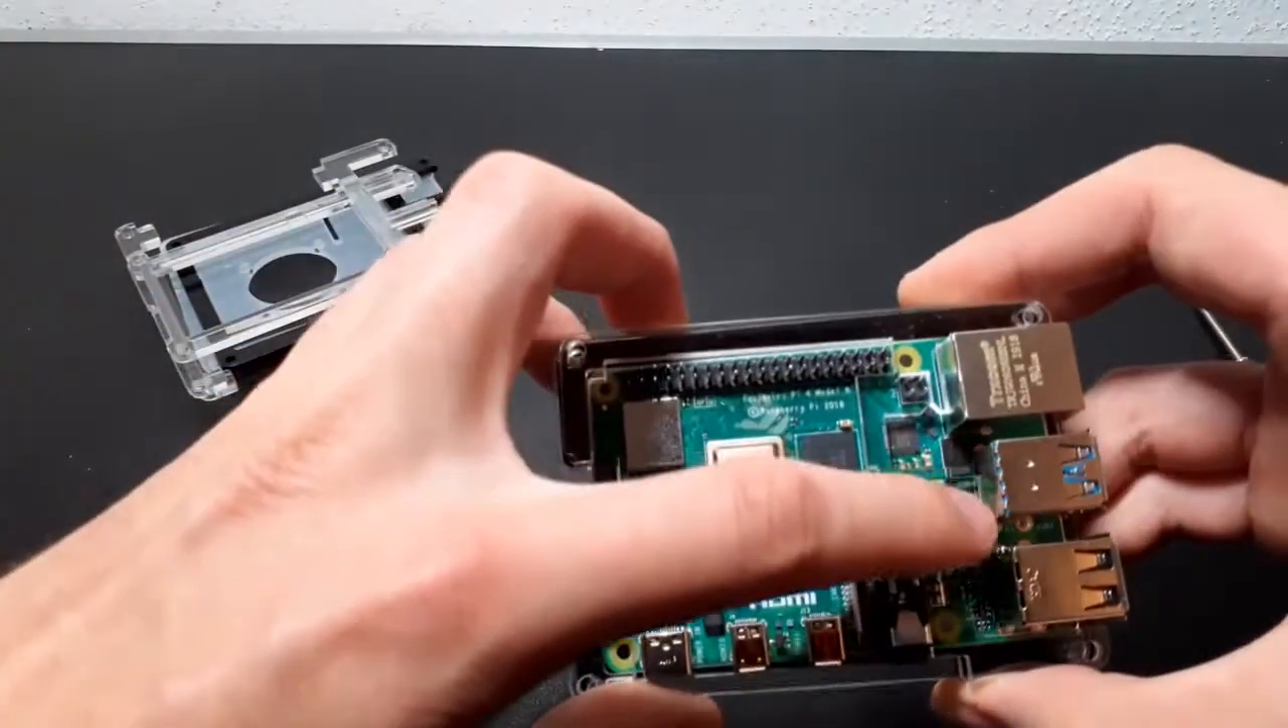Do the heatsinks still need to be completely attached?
Yes.